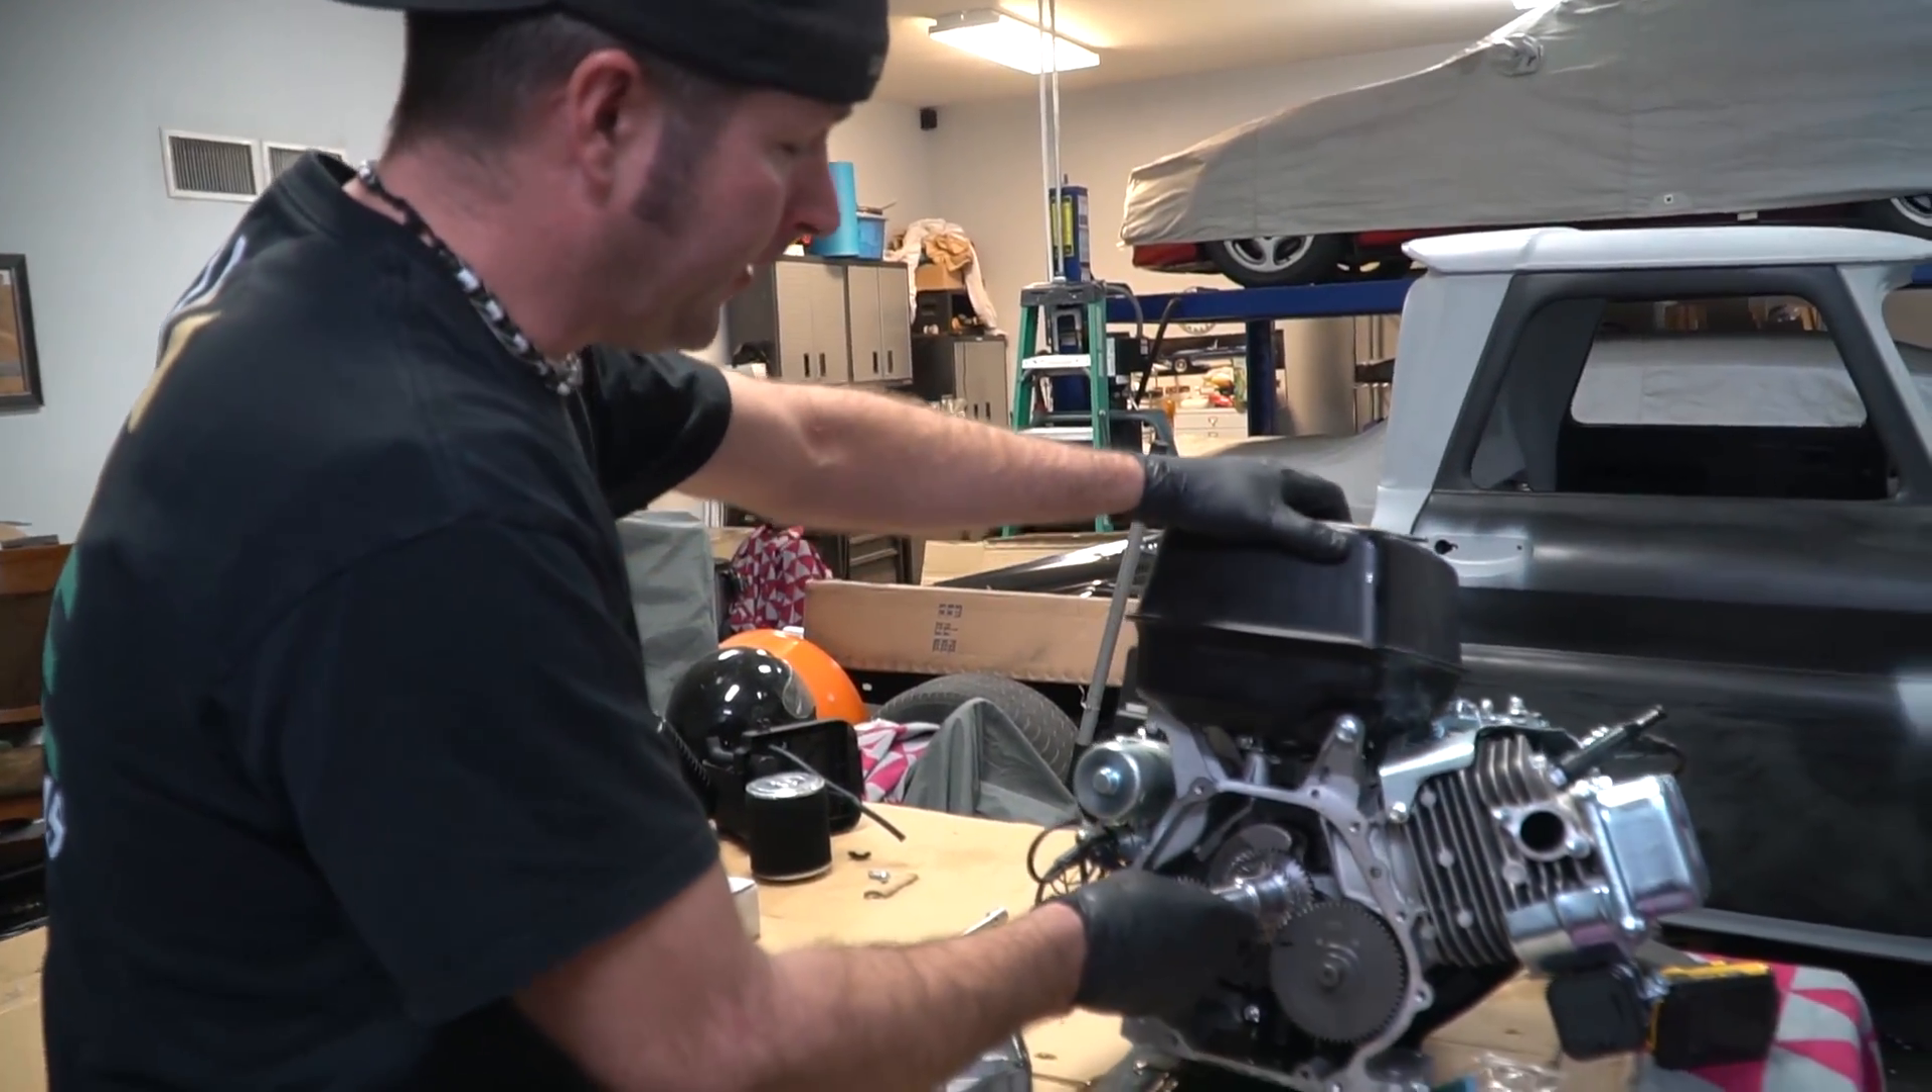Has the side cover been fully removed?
Yes.